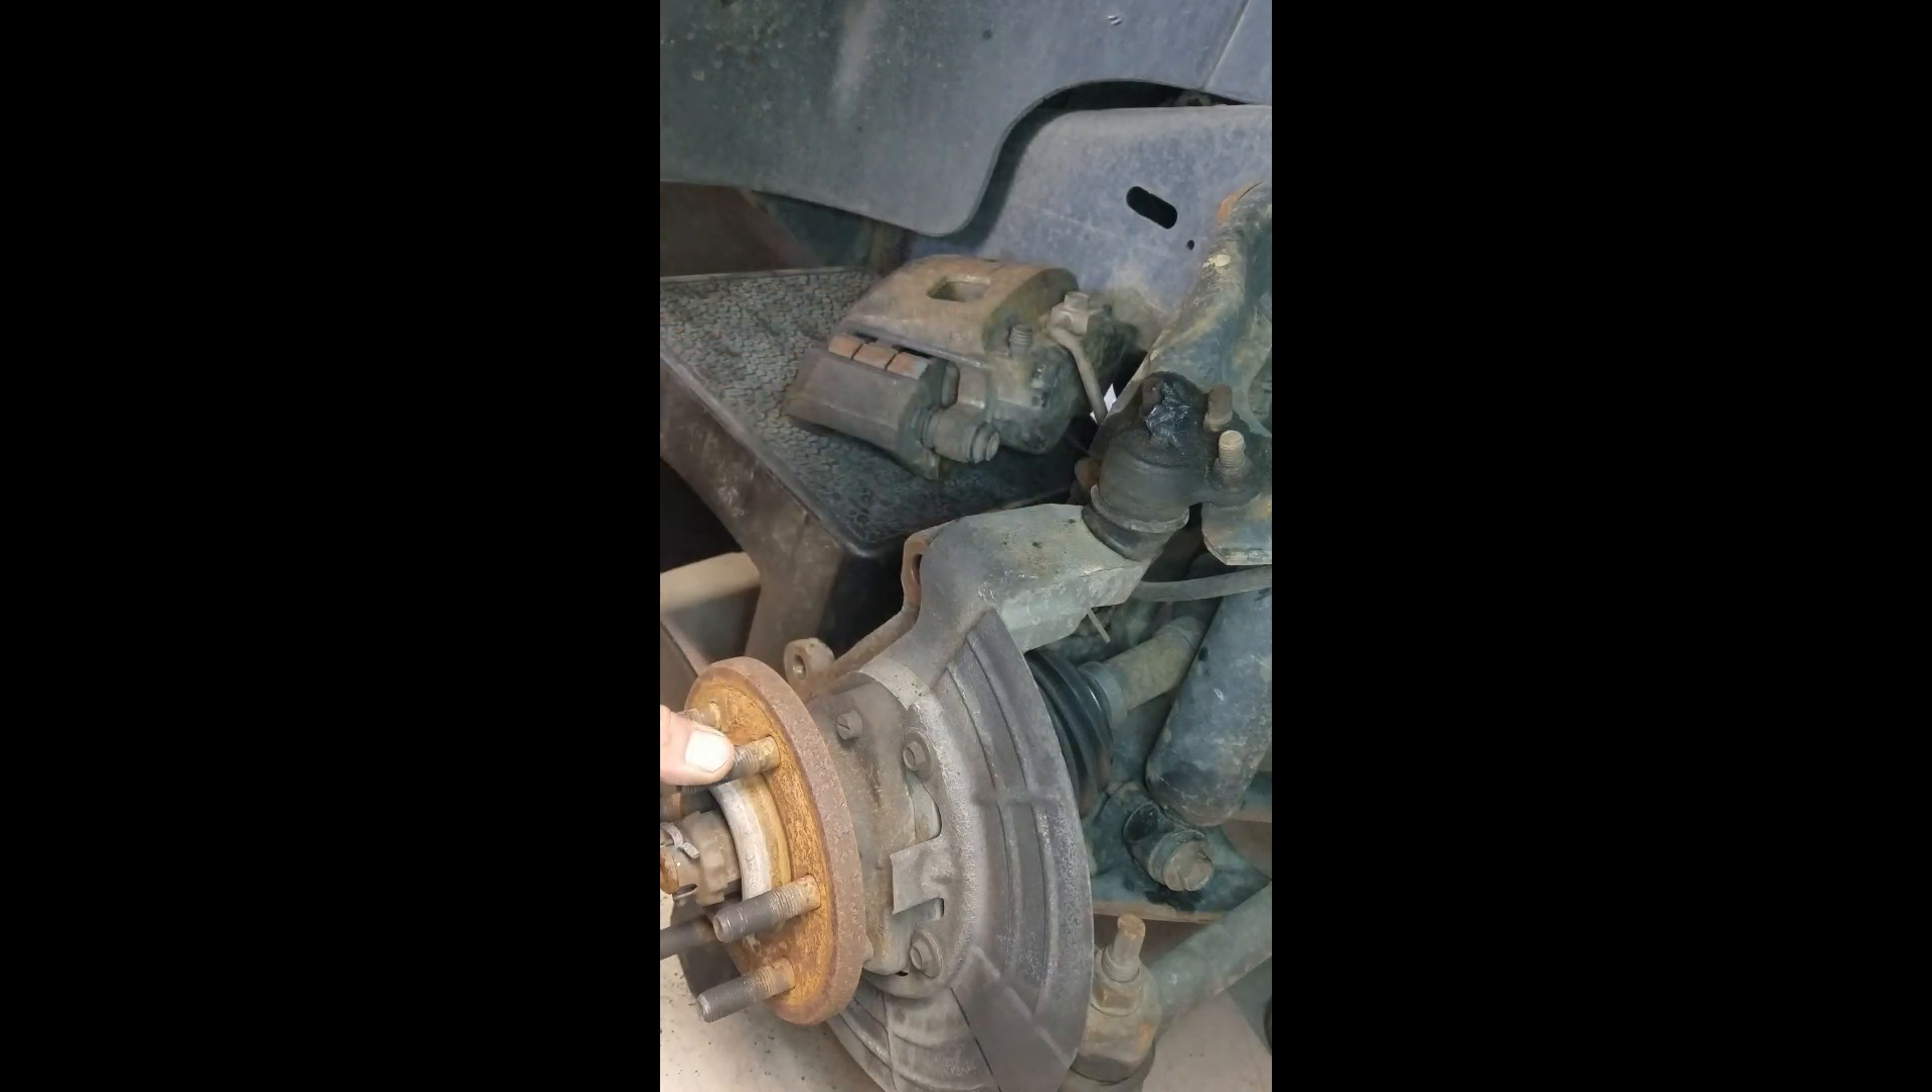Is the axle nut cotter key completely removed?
No.